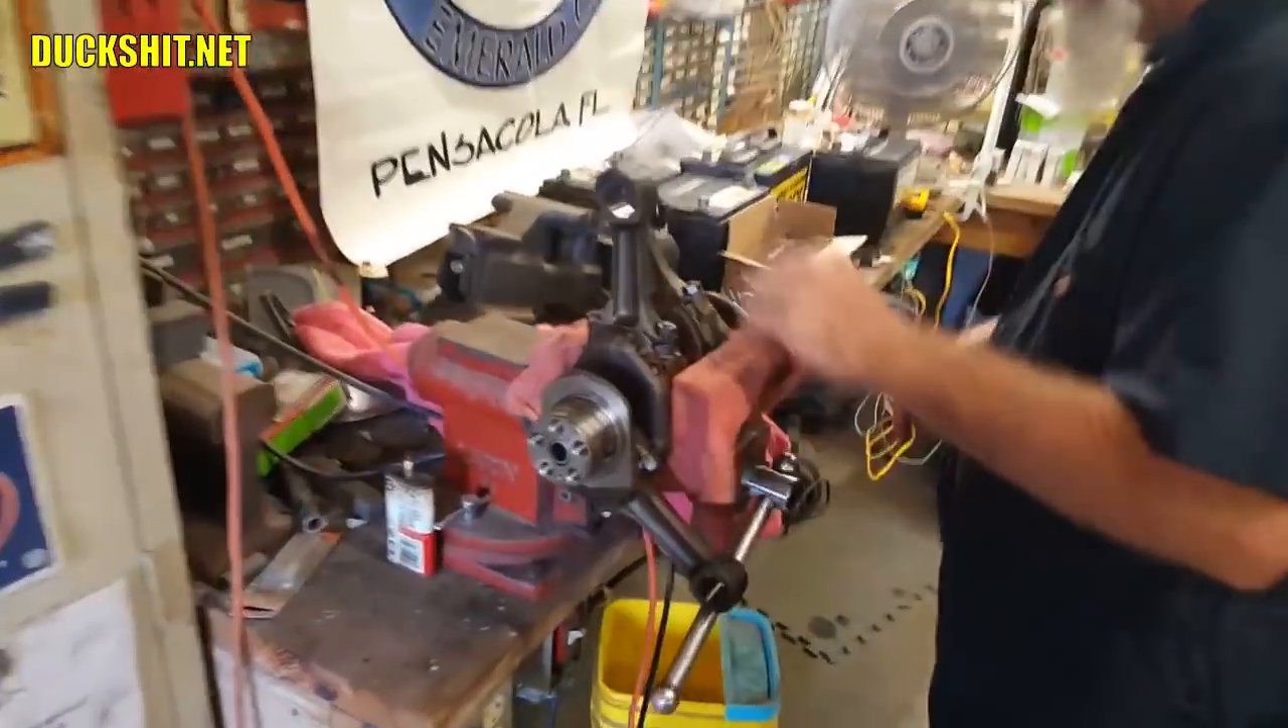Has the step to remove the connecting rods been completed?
No.